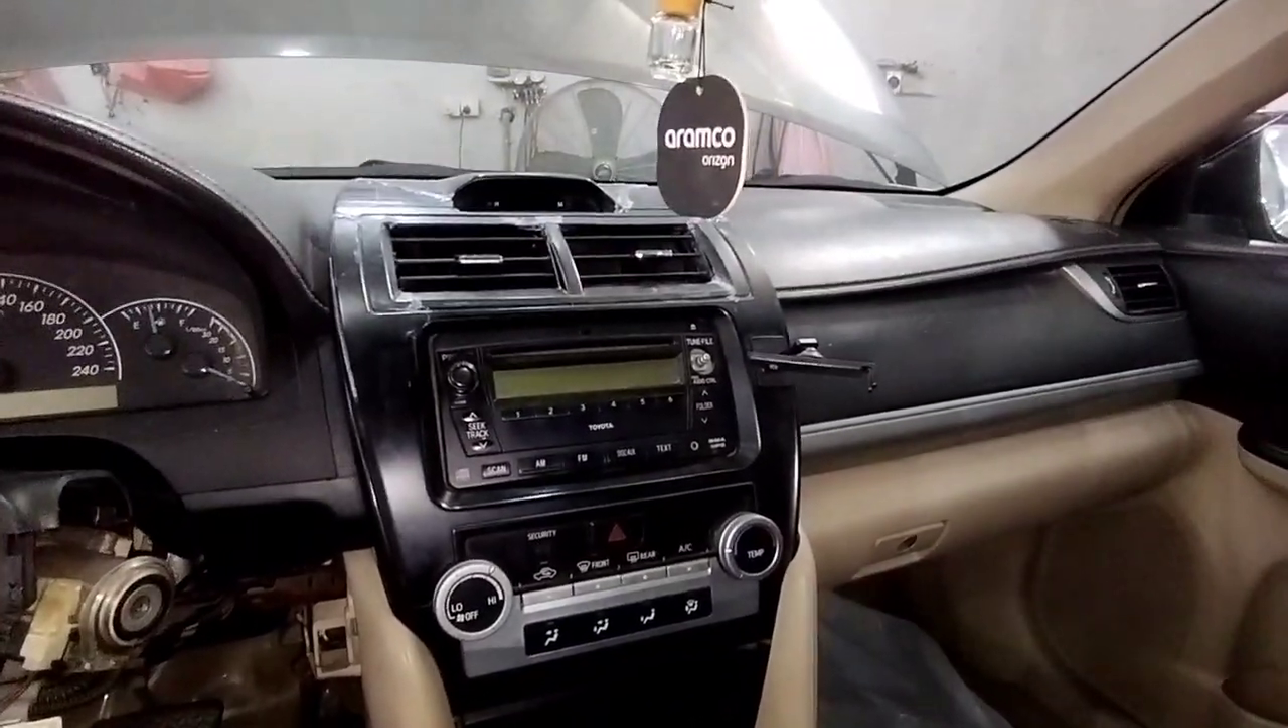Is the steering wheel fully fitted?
No.